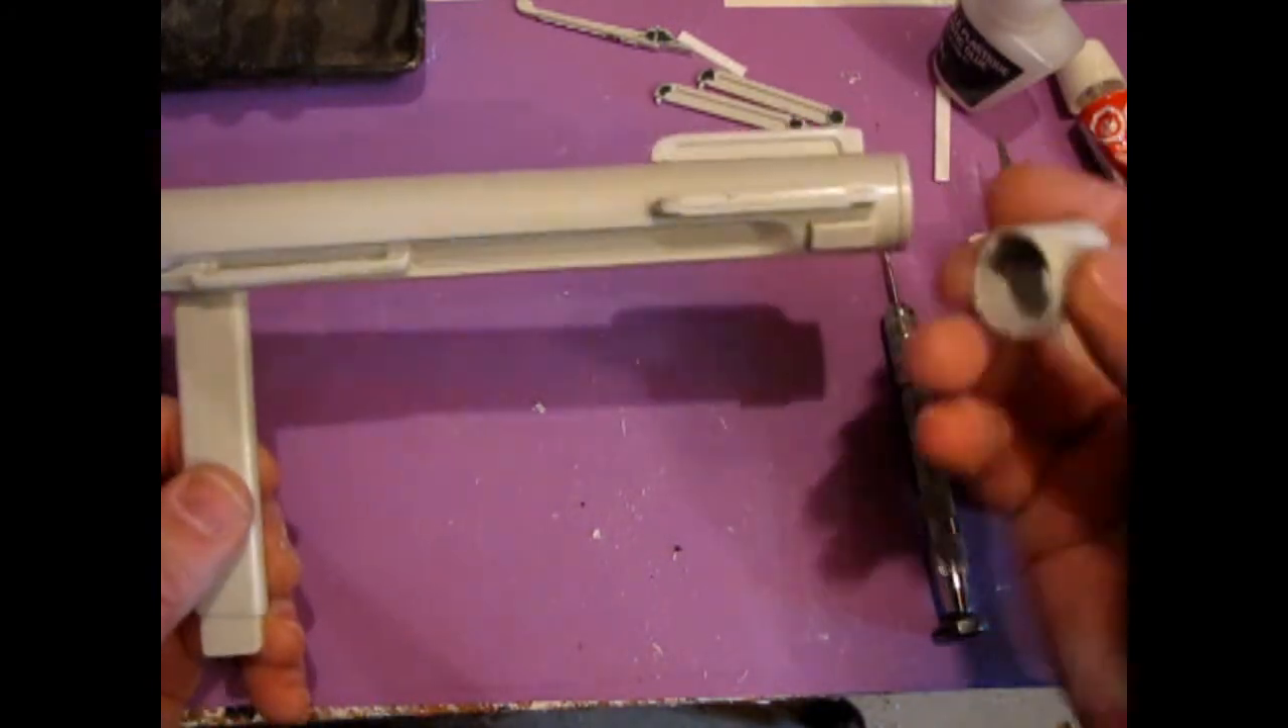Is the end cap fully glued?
No.